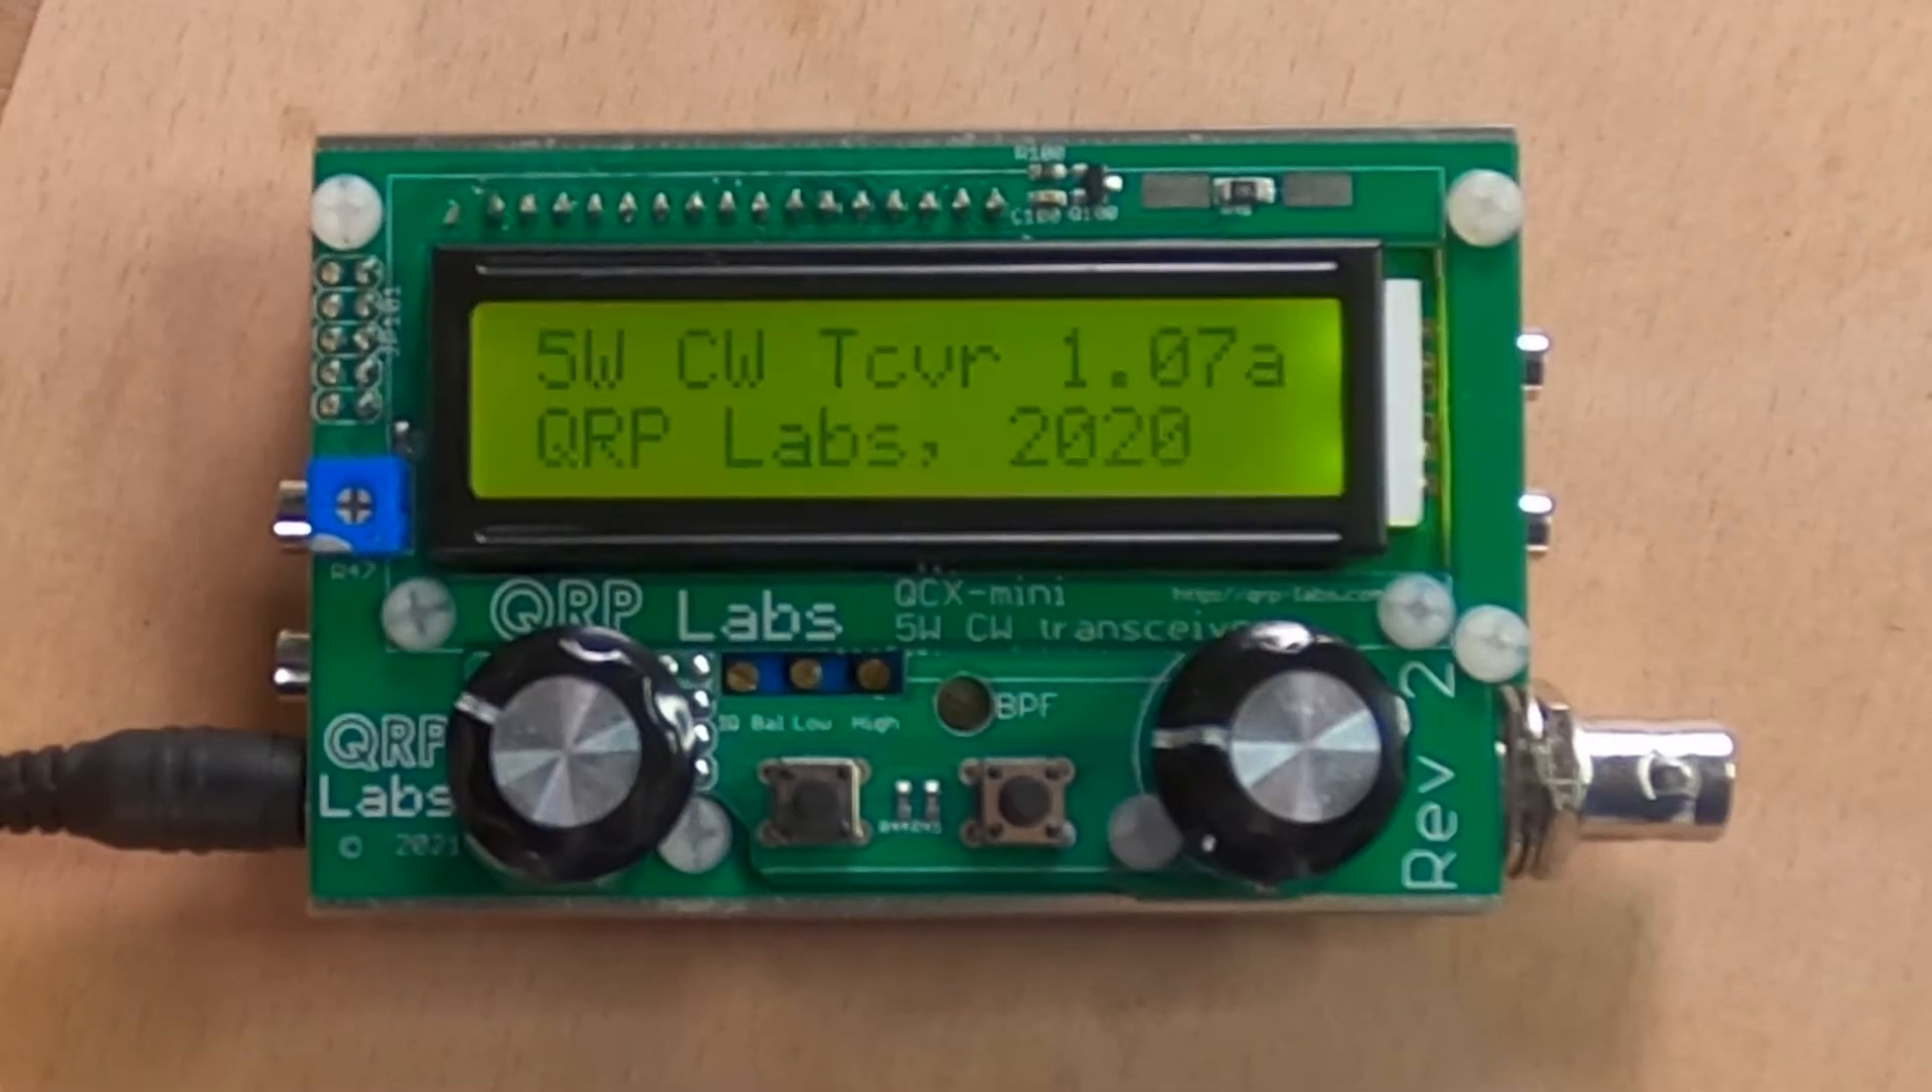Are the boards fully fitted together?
Yes.